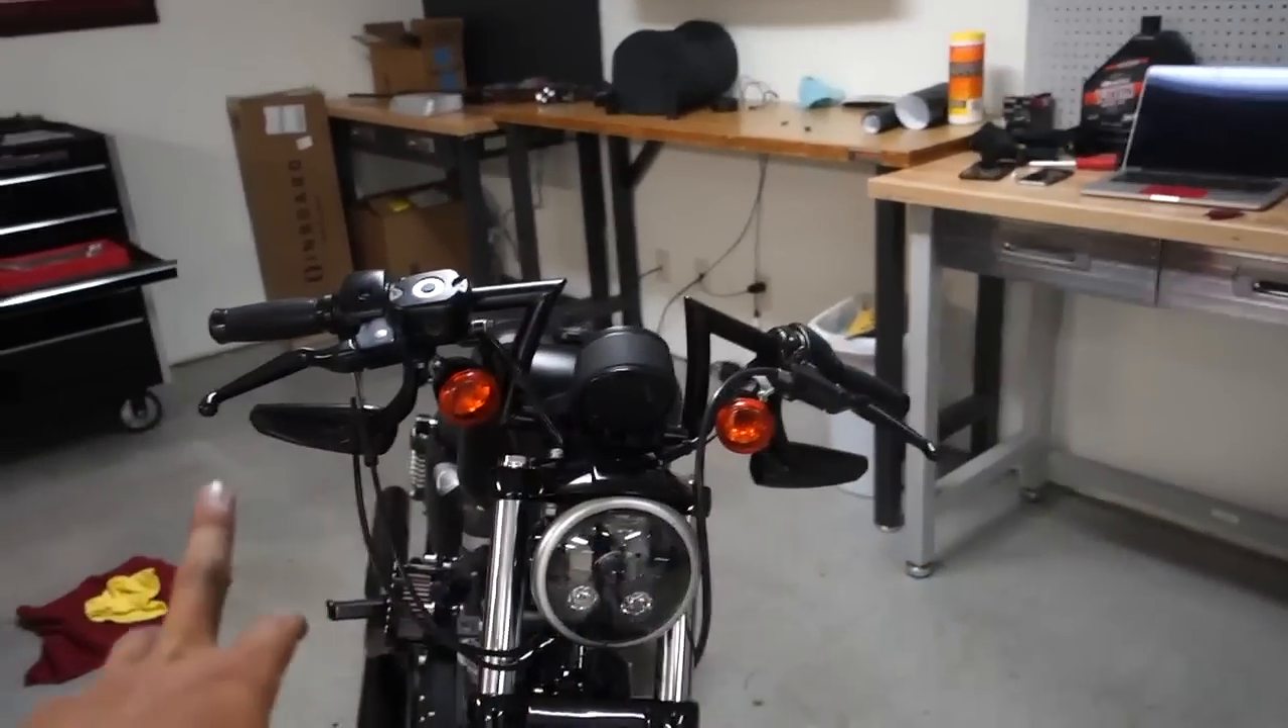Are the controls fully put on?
Yes.